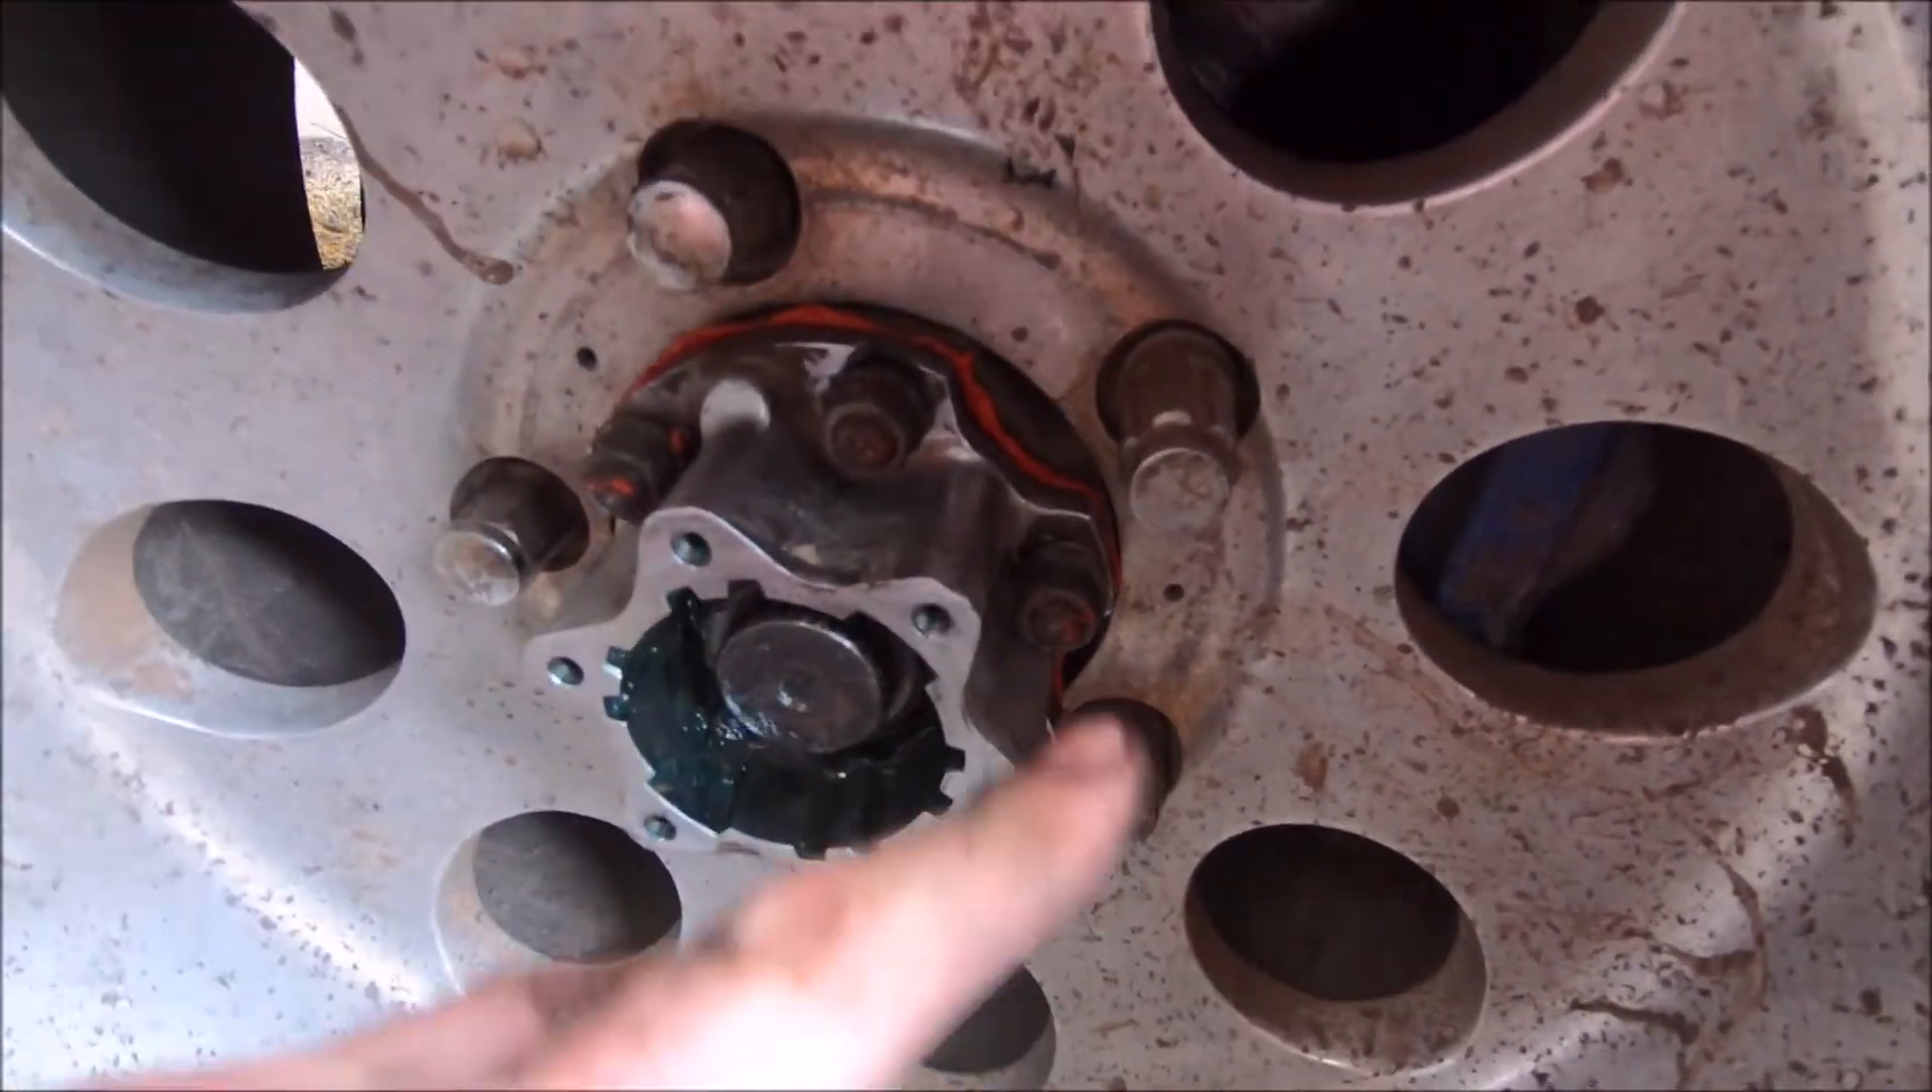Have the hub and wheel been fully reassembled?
No.